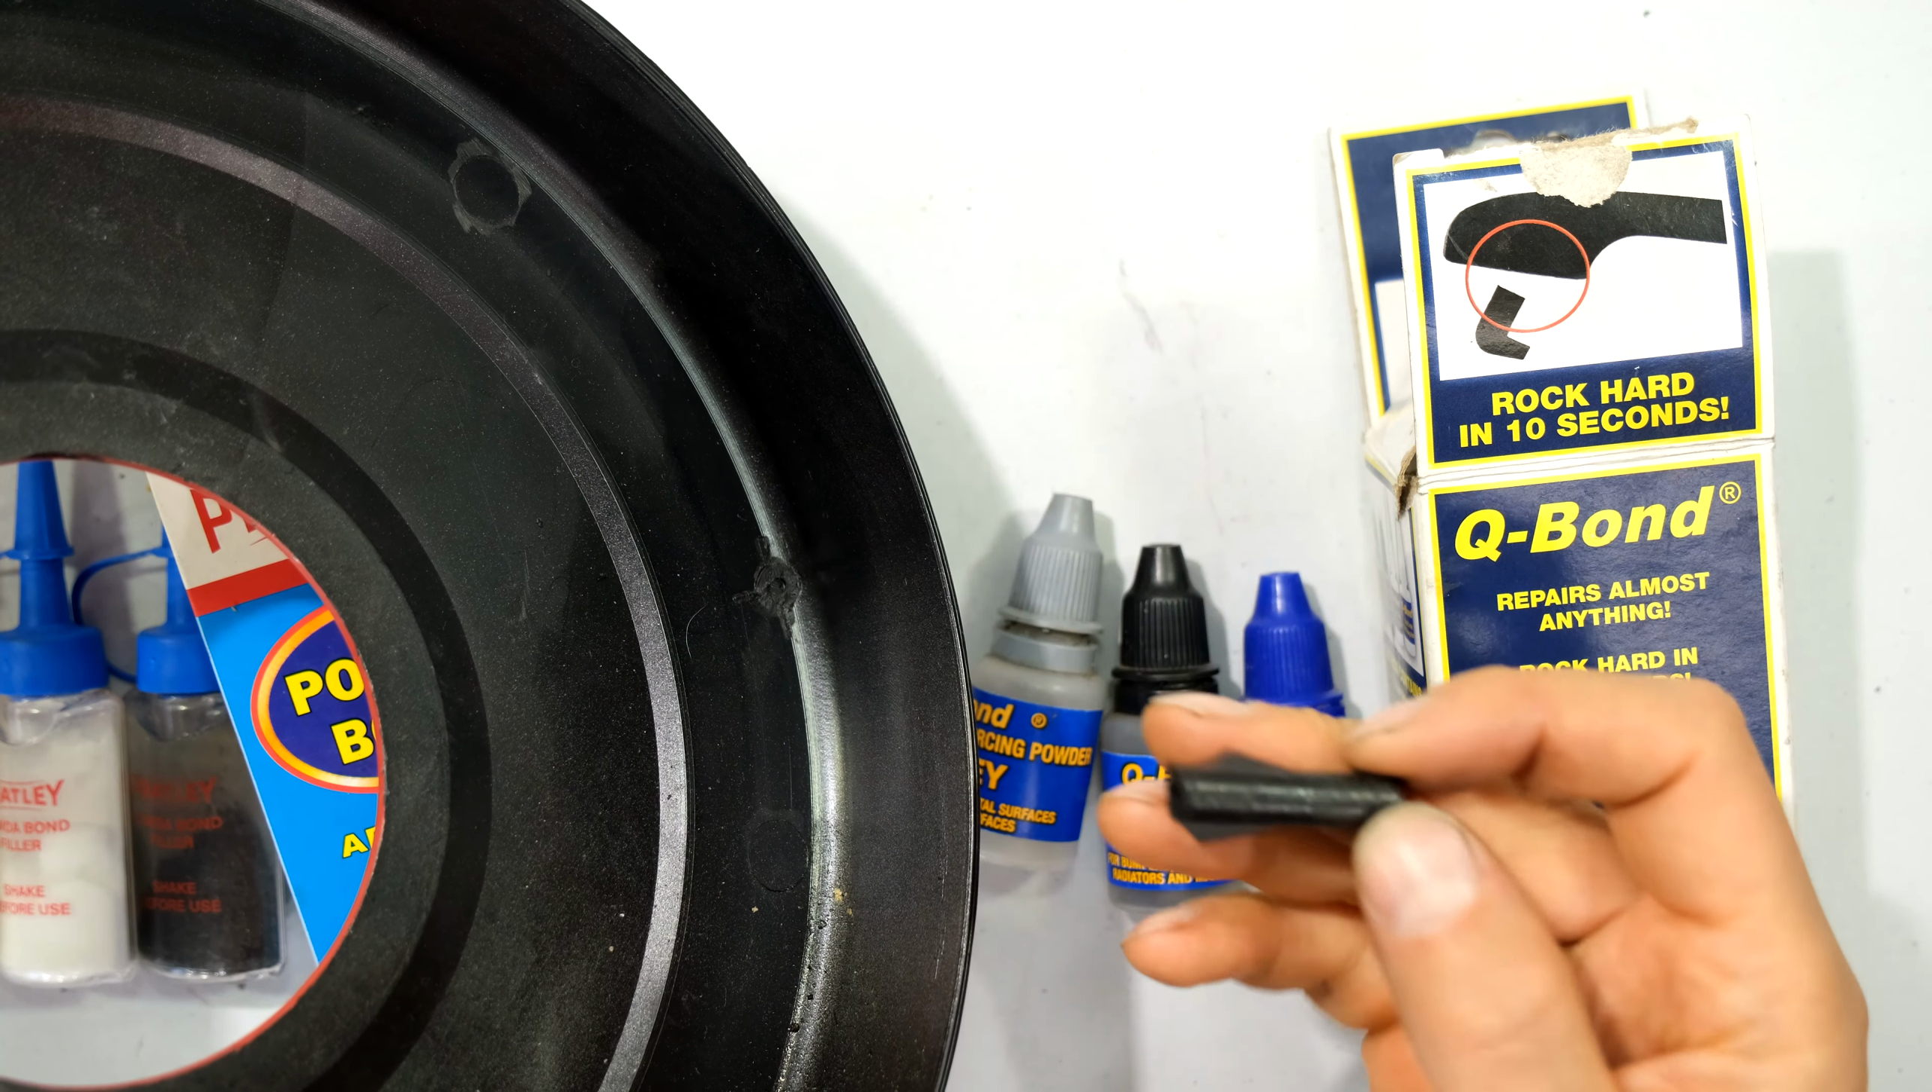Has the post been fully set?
No.